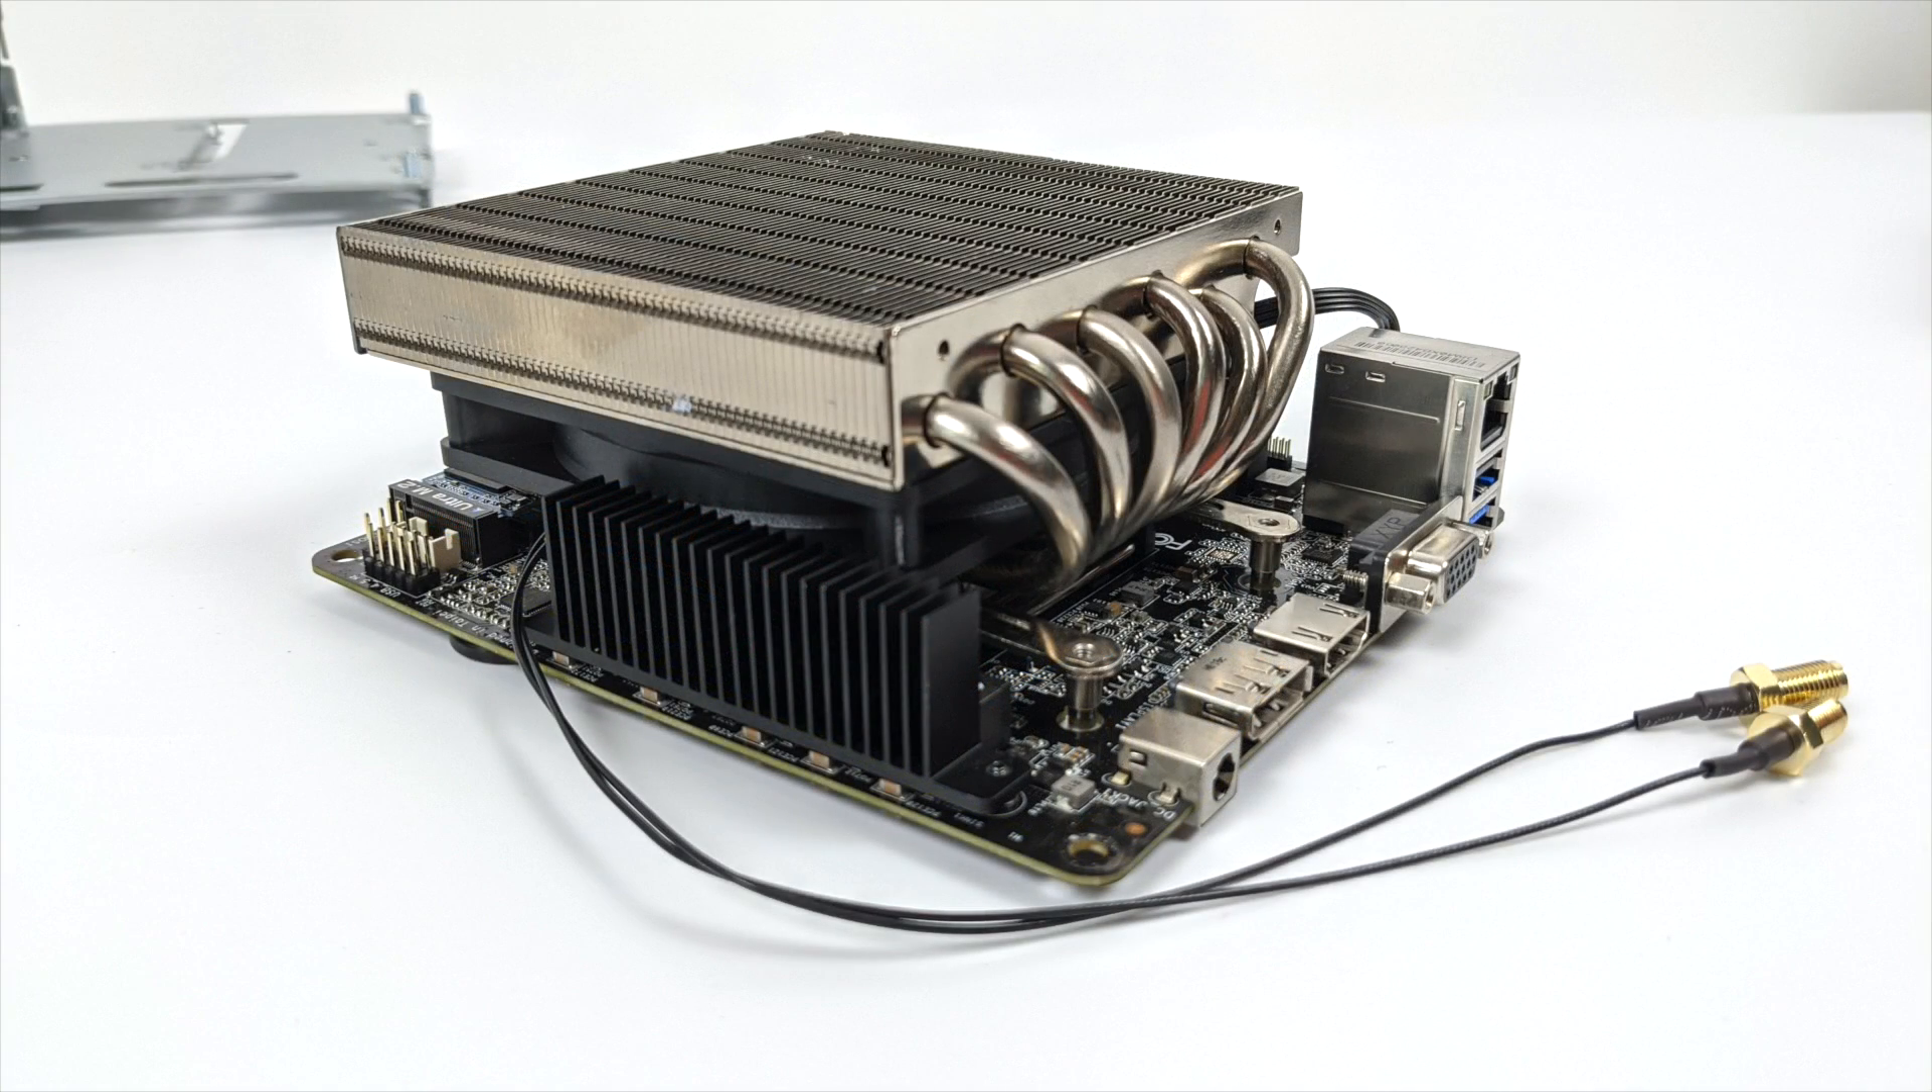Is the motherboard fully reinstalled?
No.